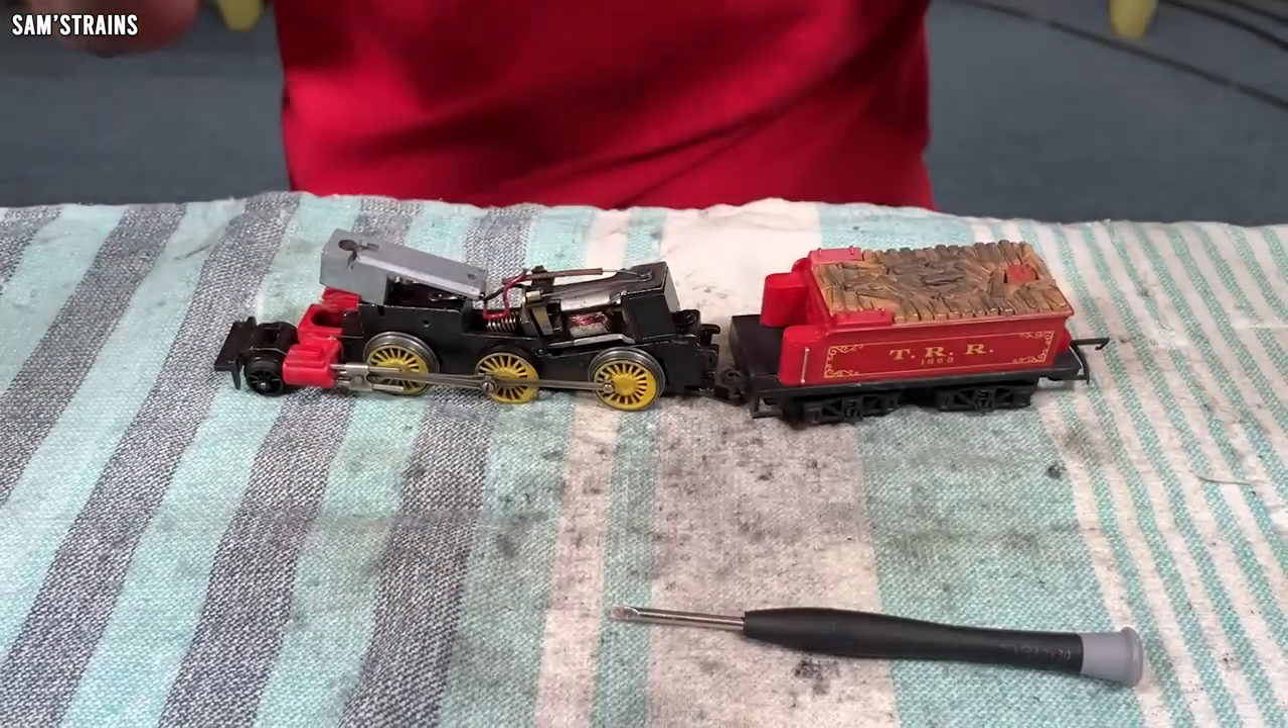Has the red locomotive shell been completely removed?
Yes.